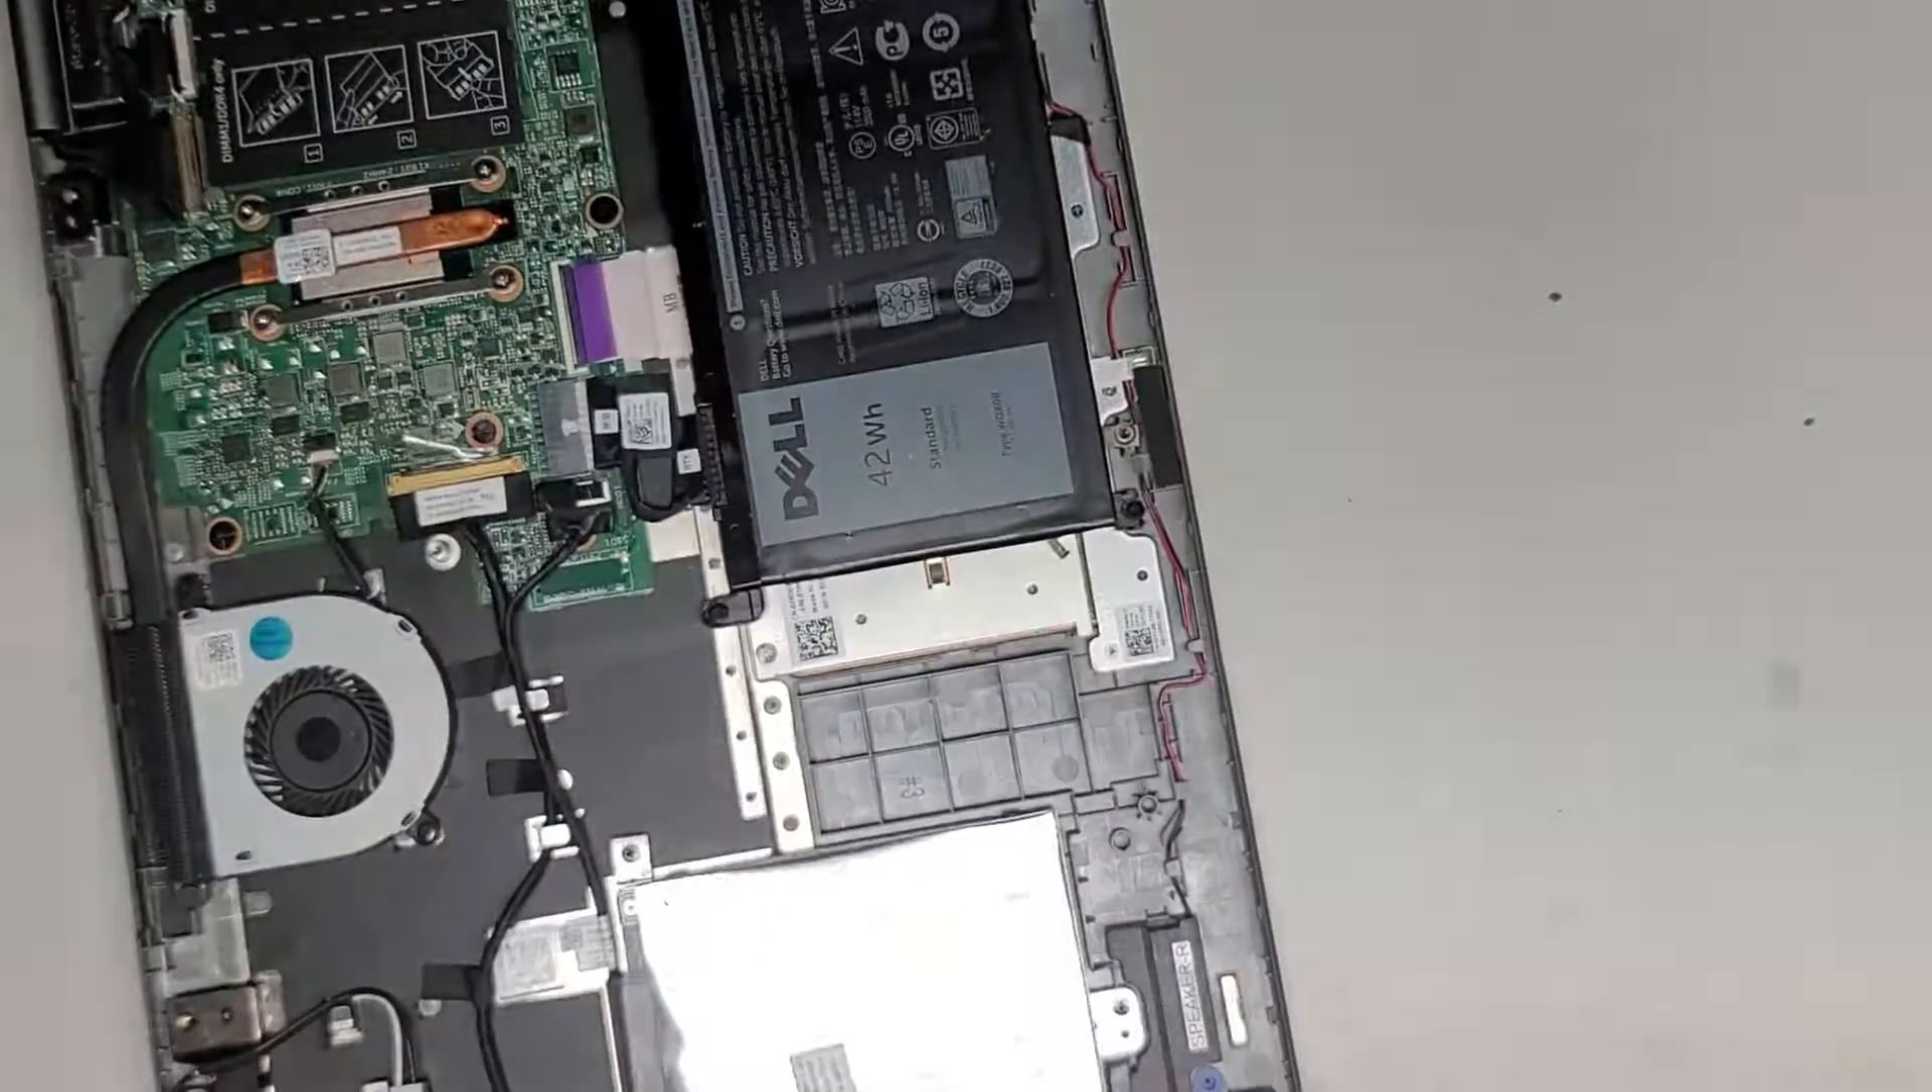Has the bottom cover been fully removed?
Yes.